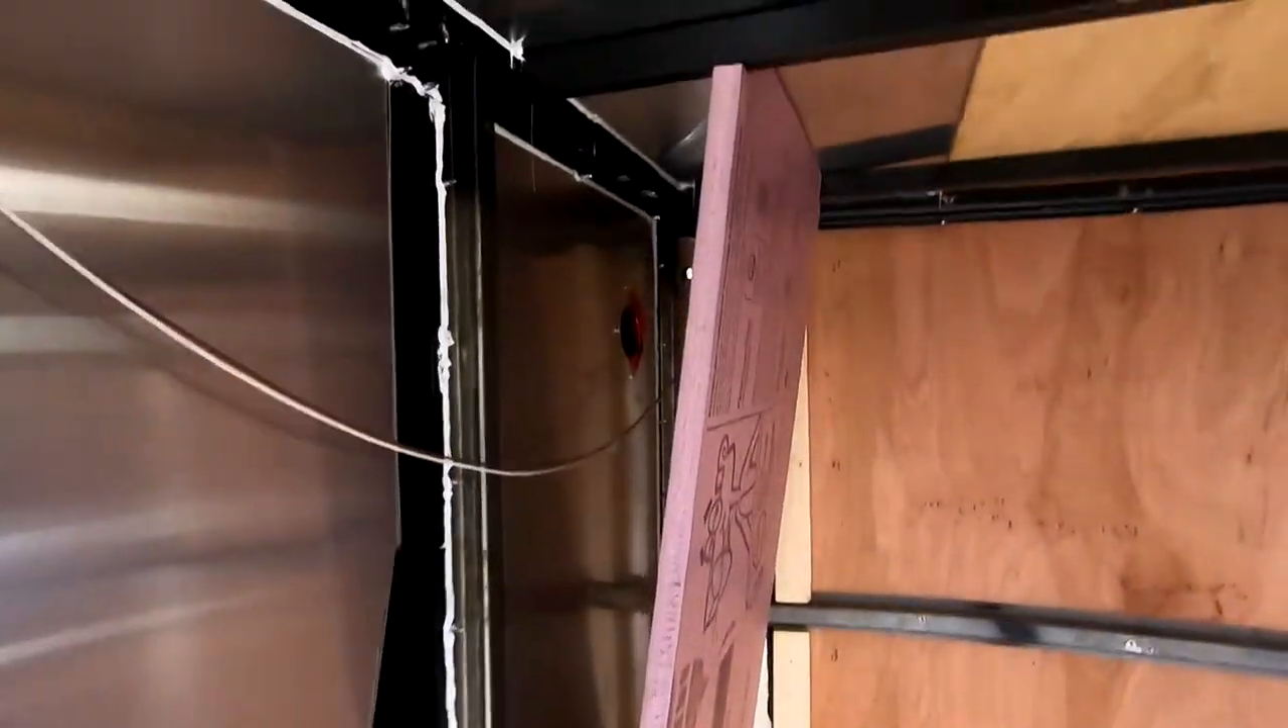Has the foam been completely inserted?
No.